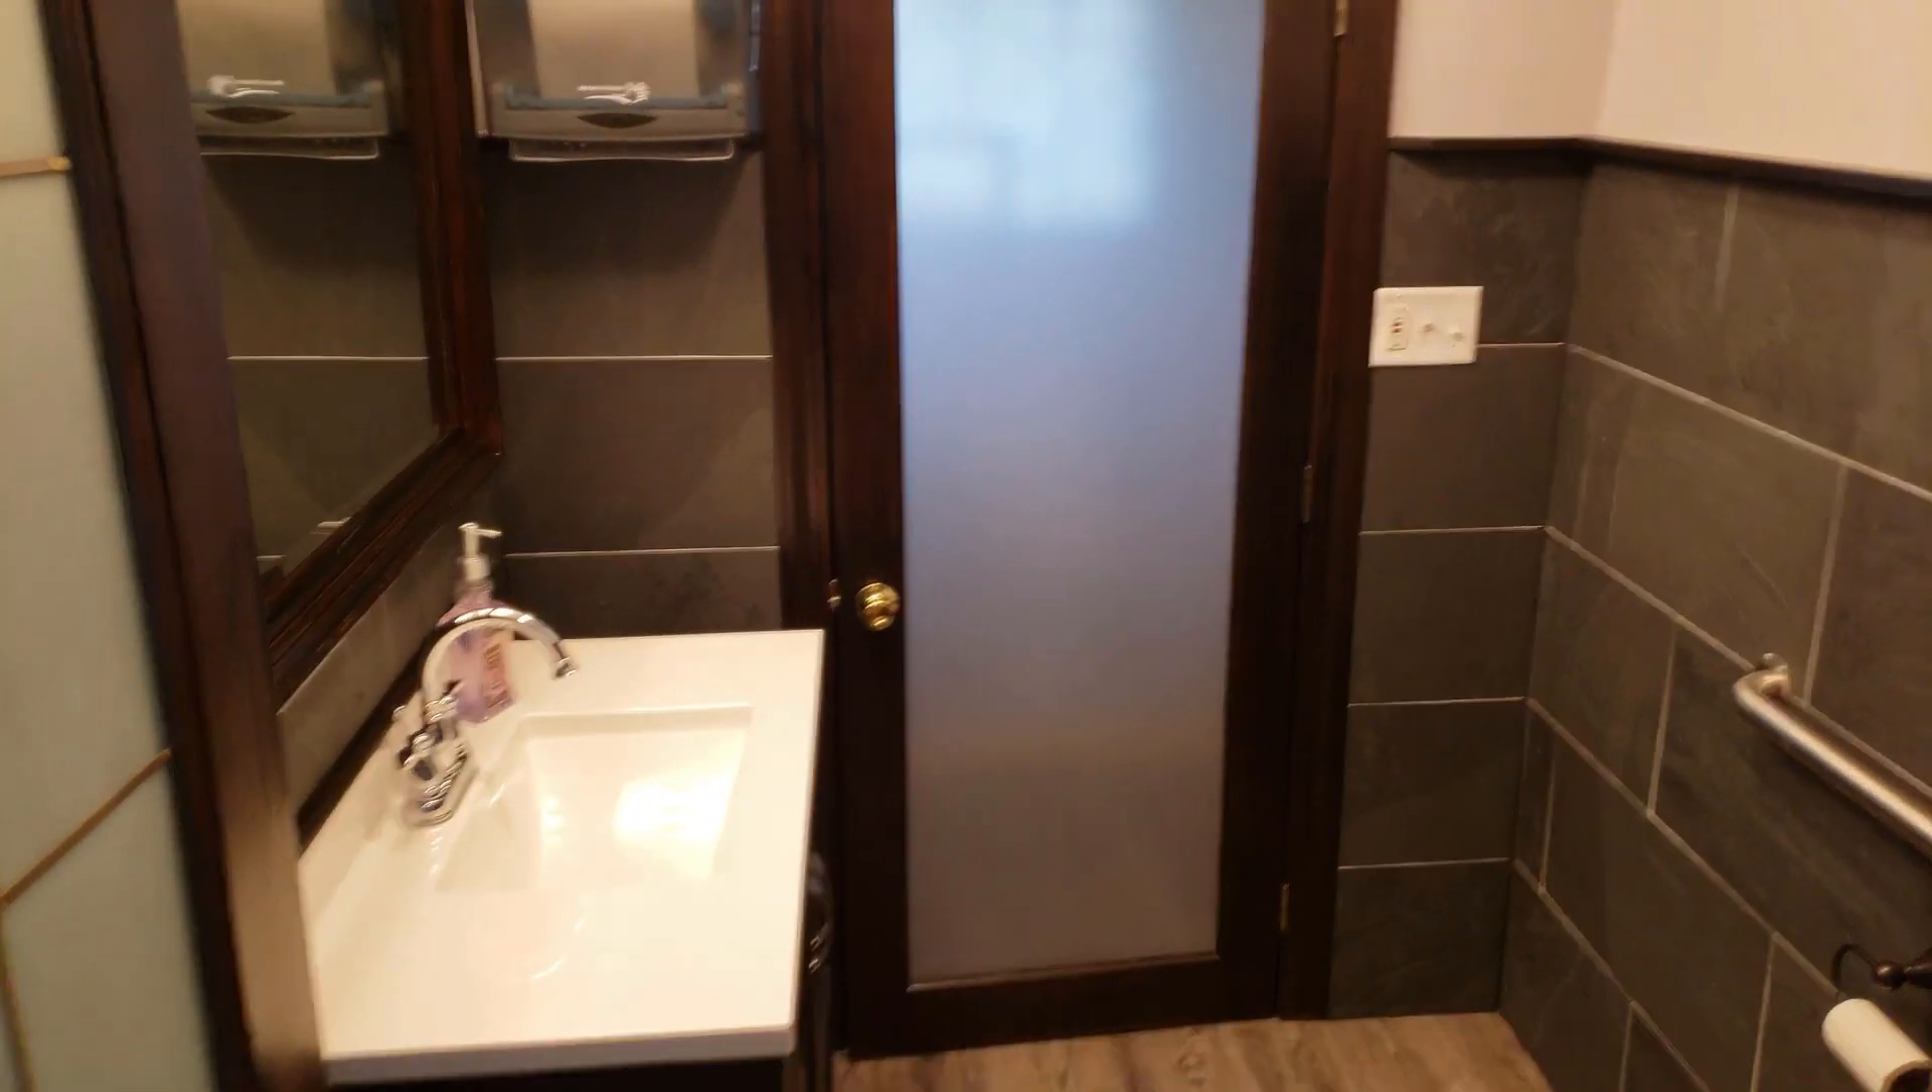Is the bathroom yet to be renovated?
No.